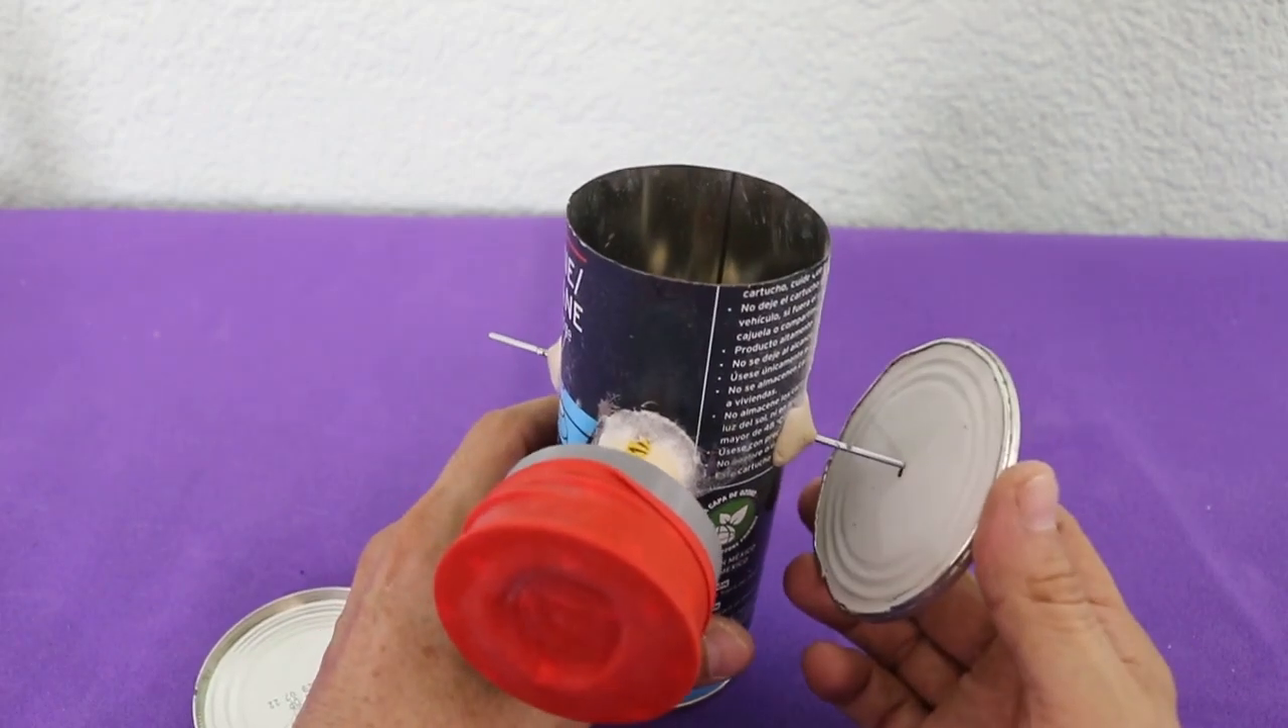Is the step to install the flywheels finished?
No.